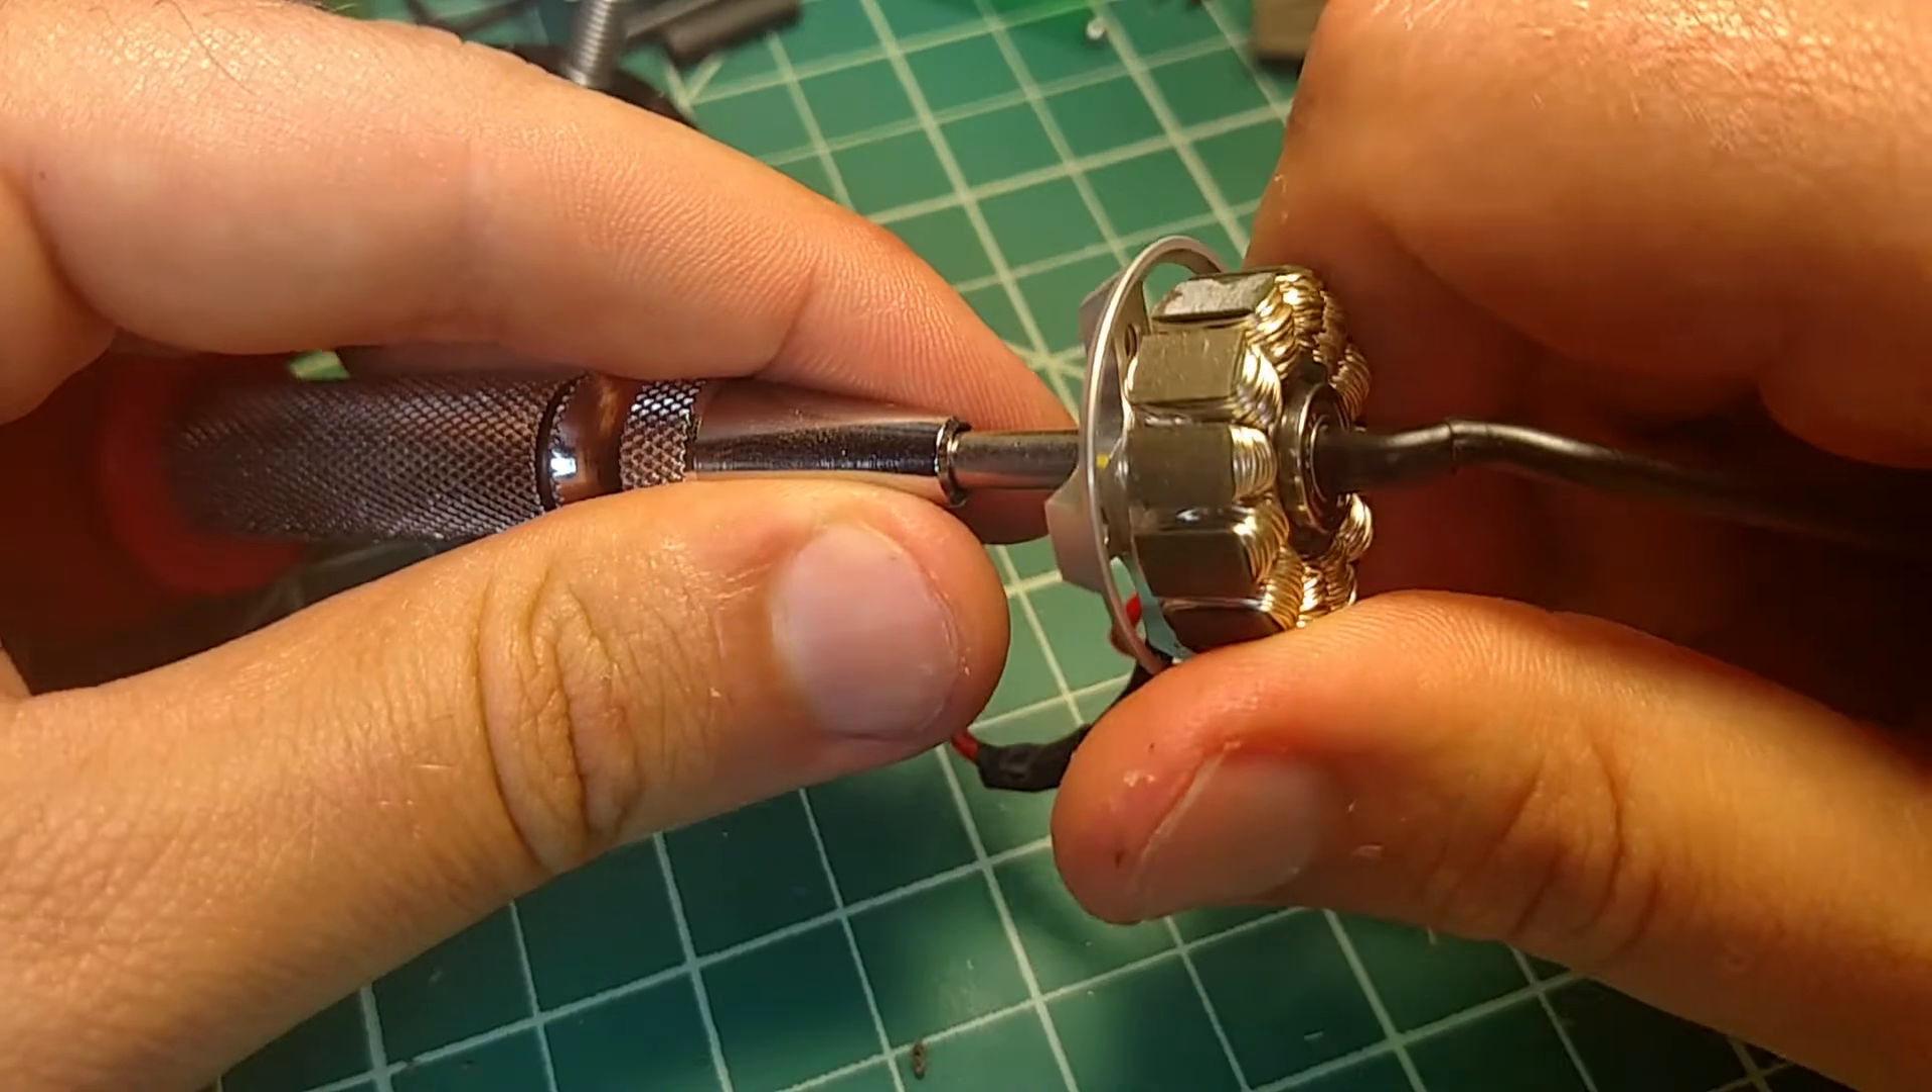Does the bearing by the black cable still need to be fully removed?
Yes.